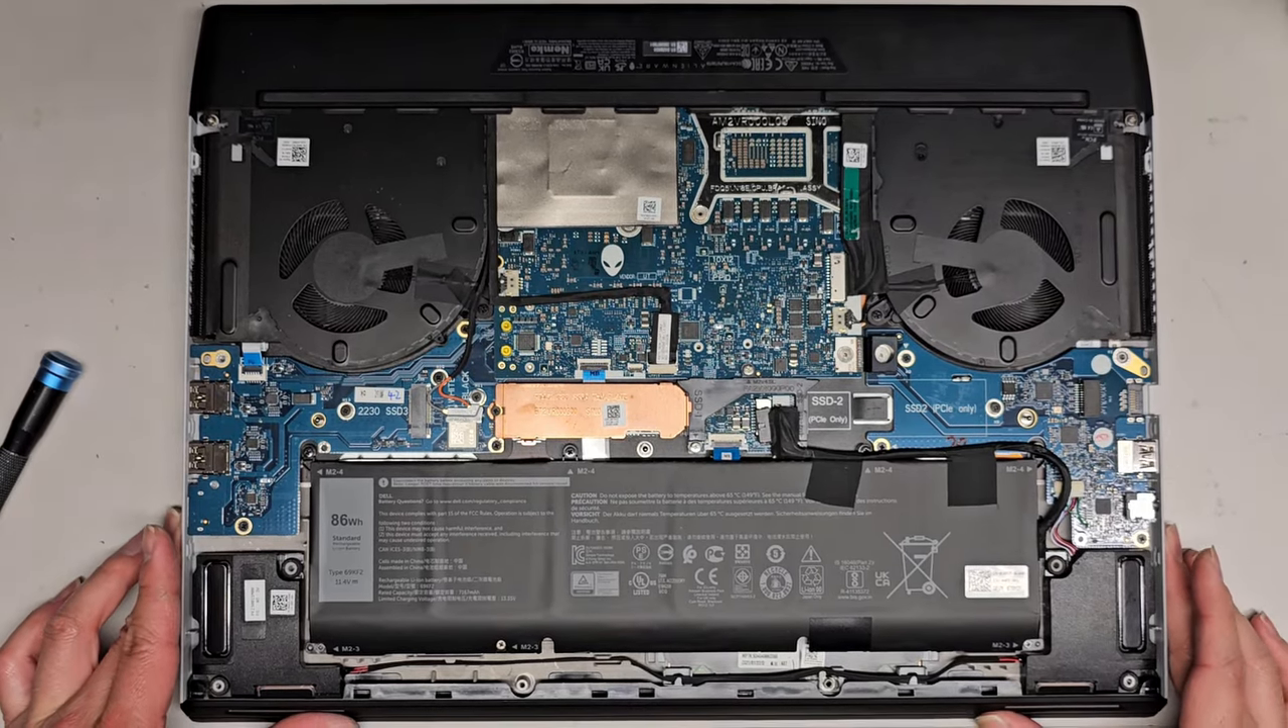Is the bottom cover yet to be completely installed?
Yes.